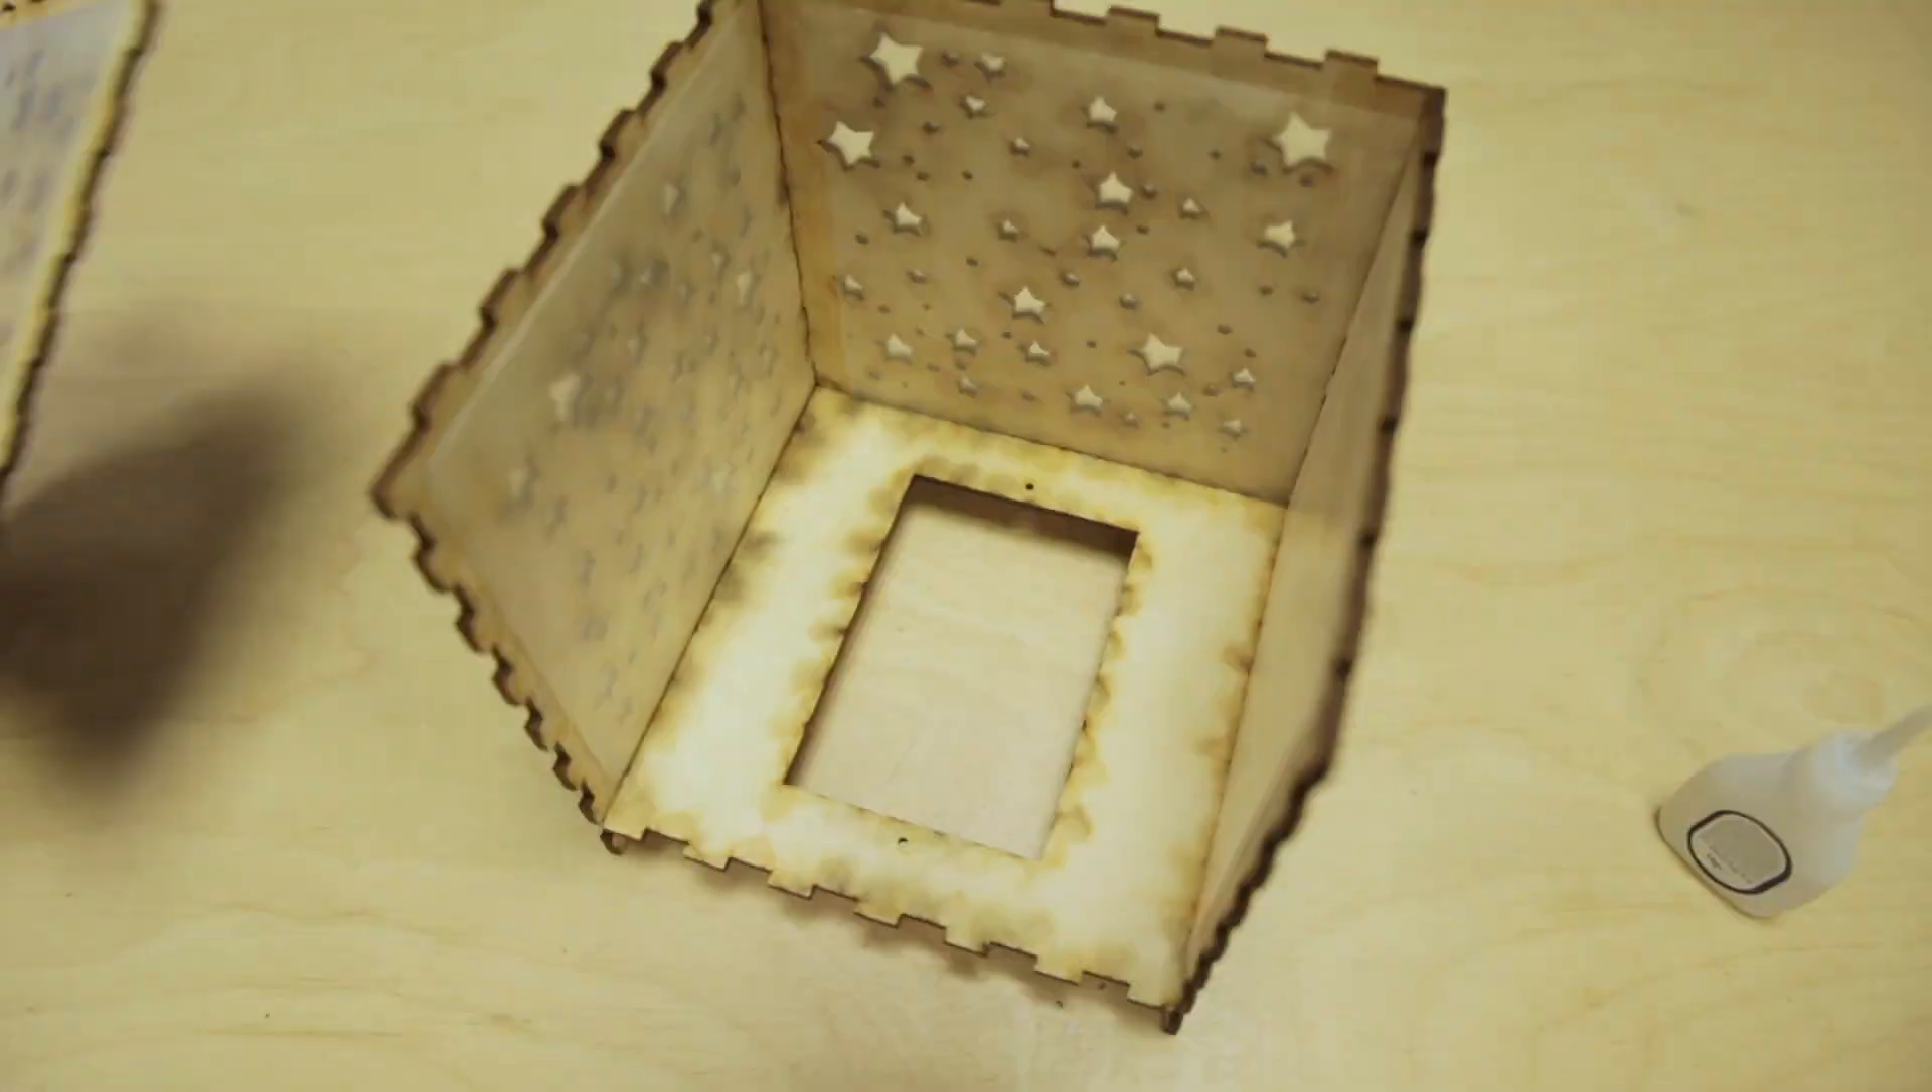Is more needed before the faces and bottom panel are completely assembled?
Yes.